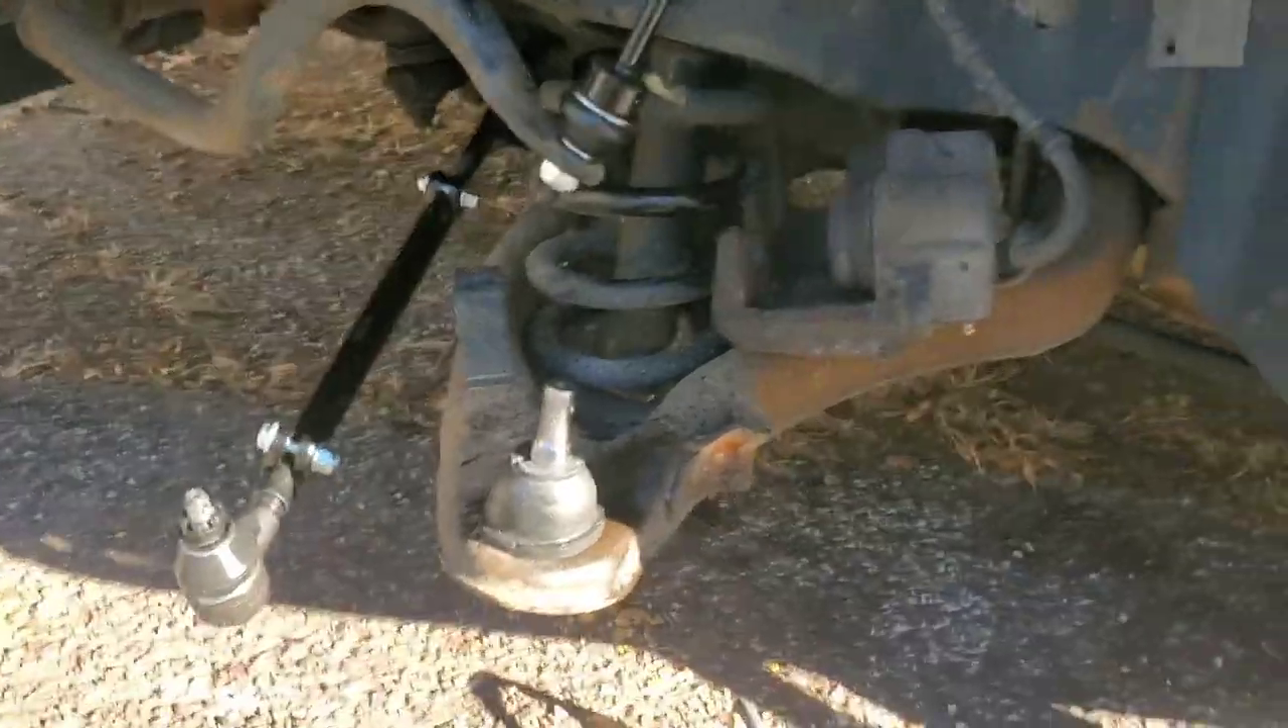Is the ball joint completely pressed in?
Yes.